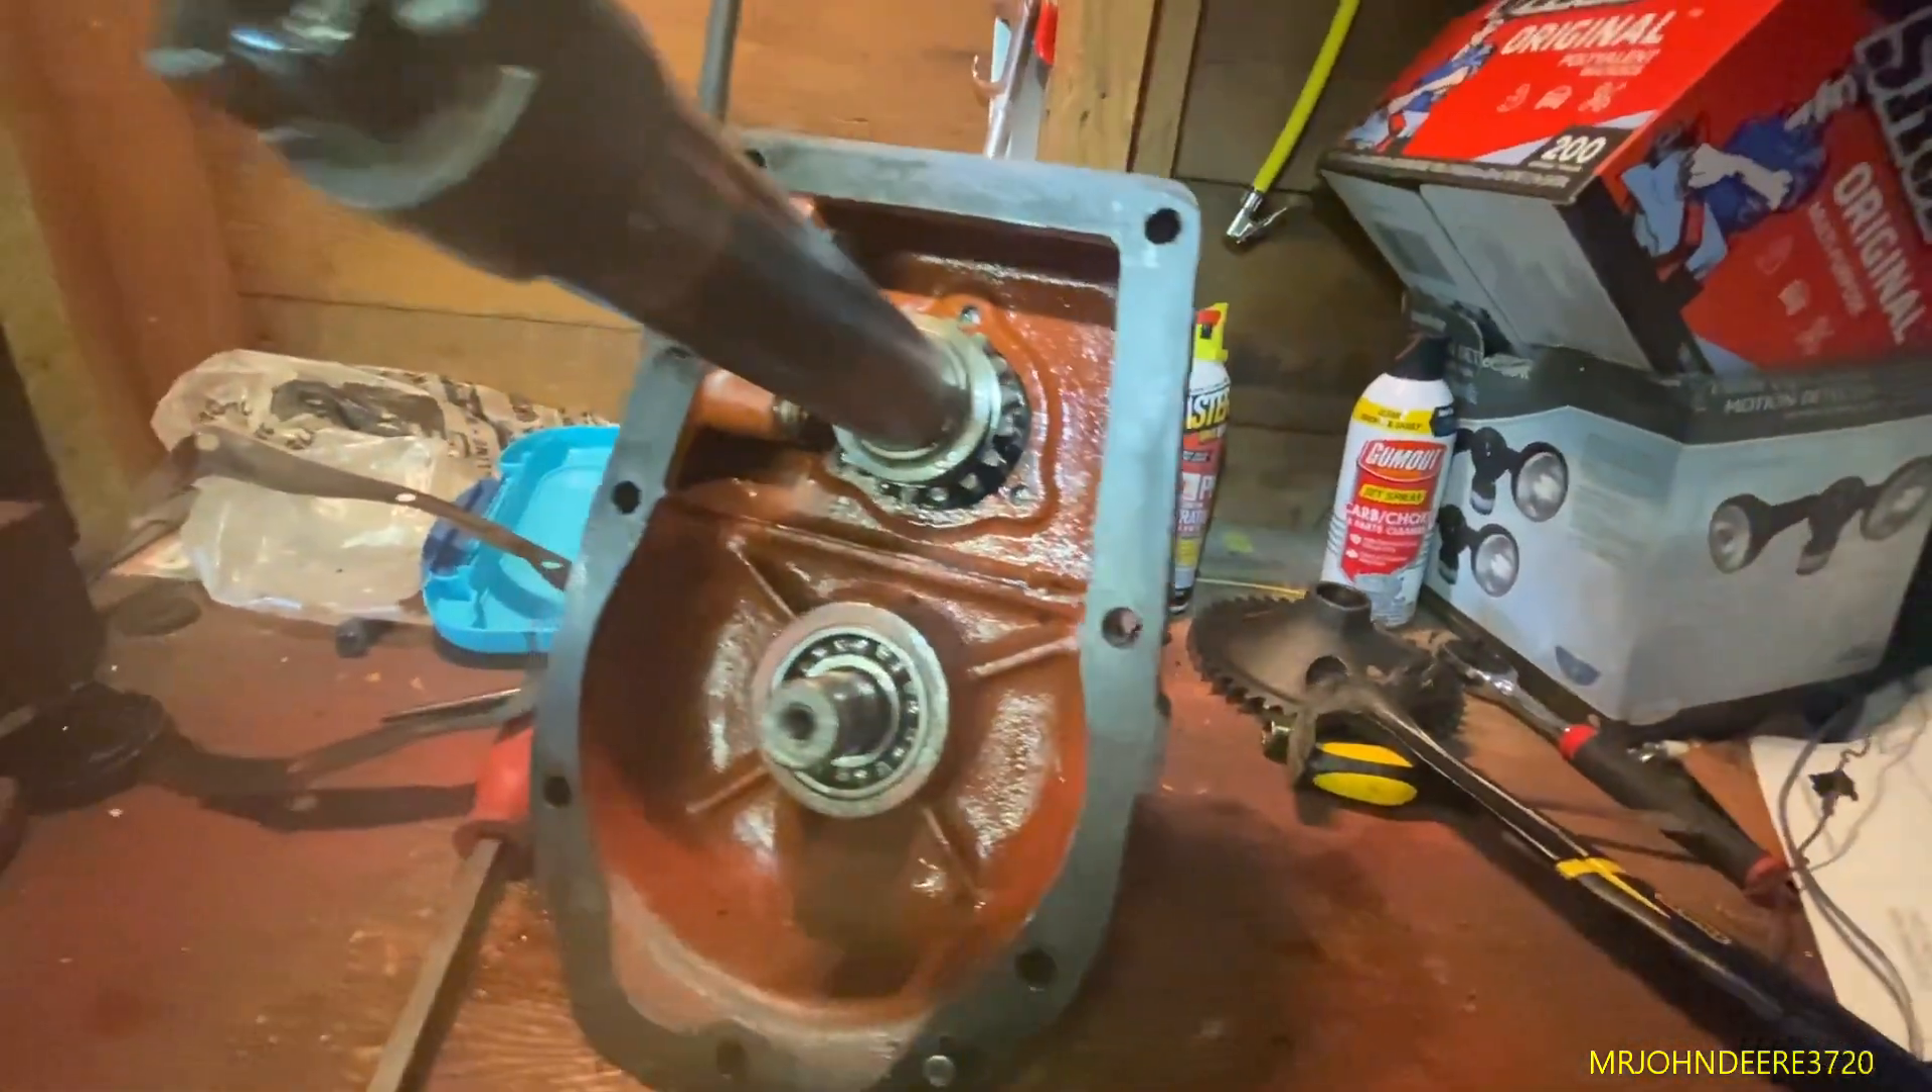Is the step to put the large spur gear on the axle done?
No.